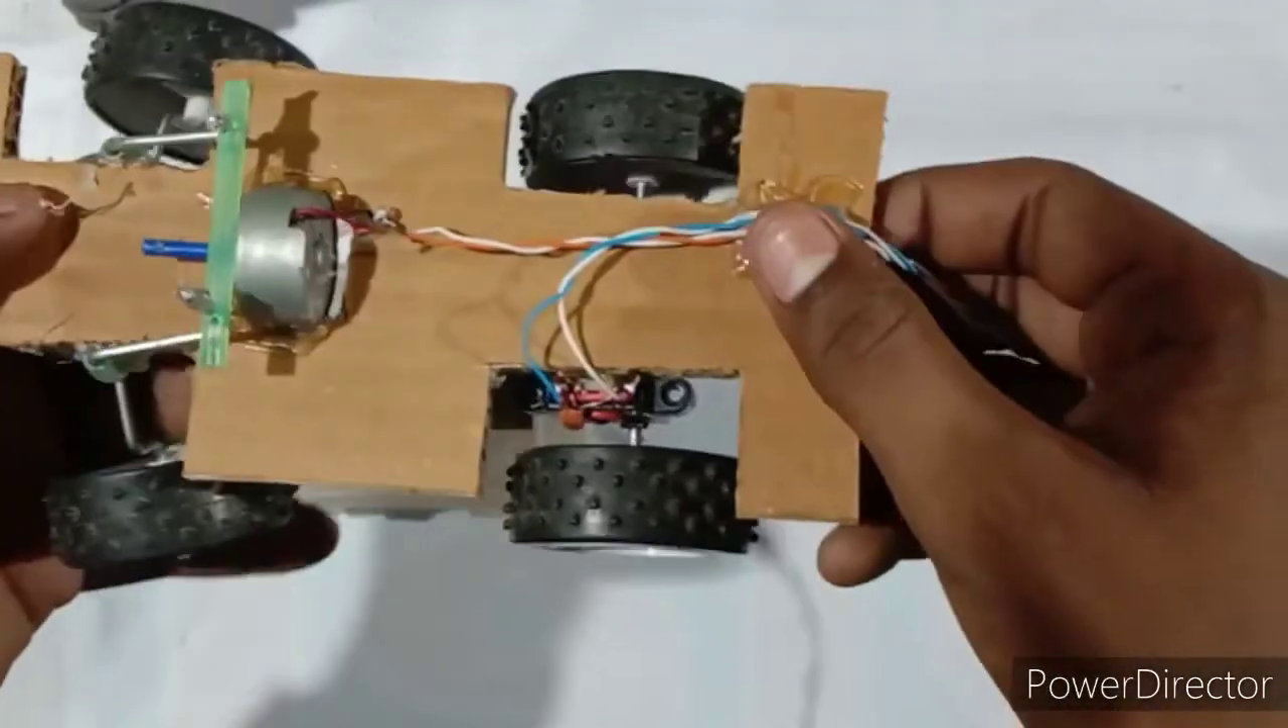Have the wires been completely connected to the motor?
Yes.